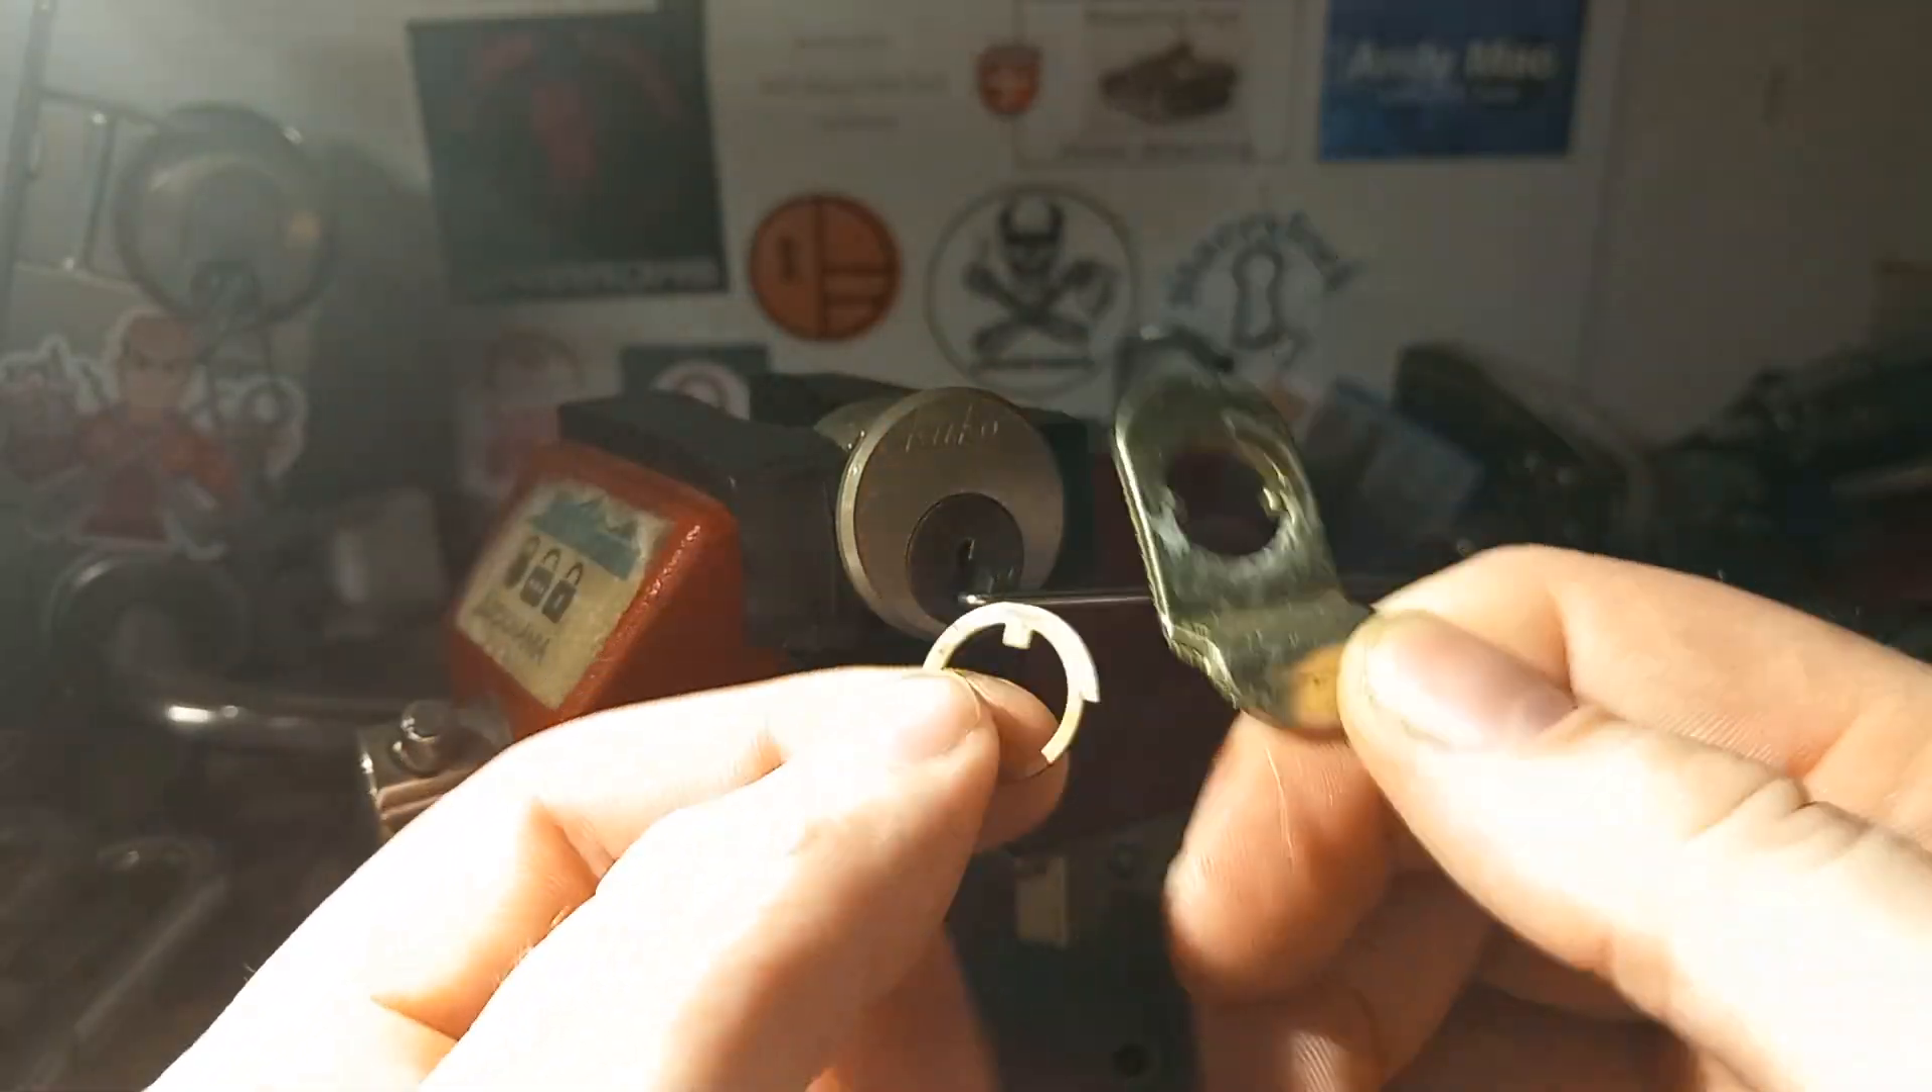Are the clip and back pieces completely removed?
Yes.